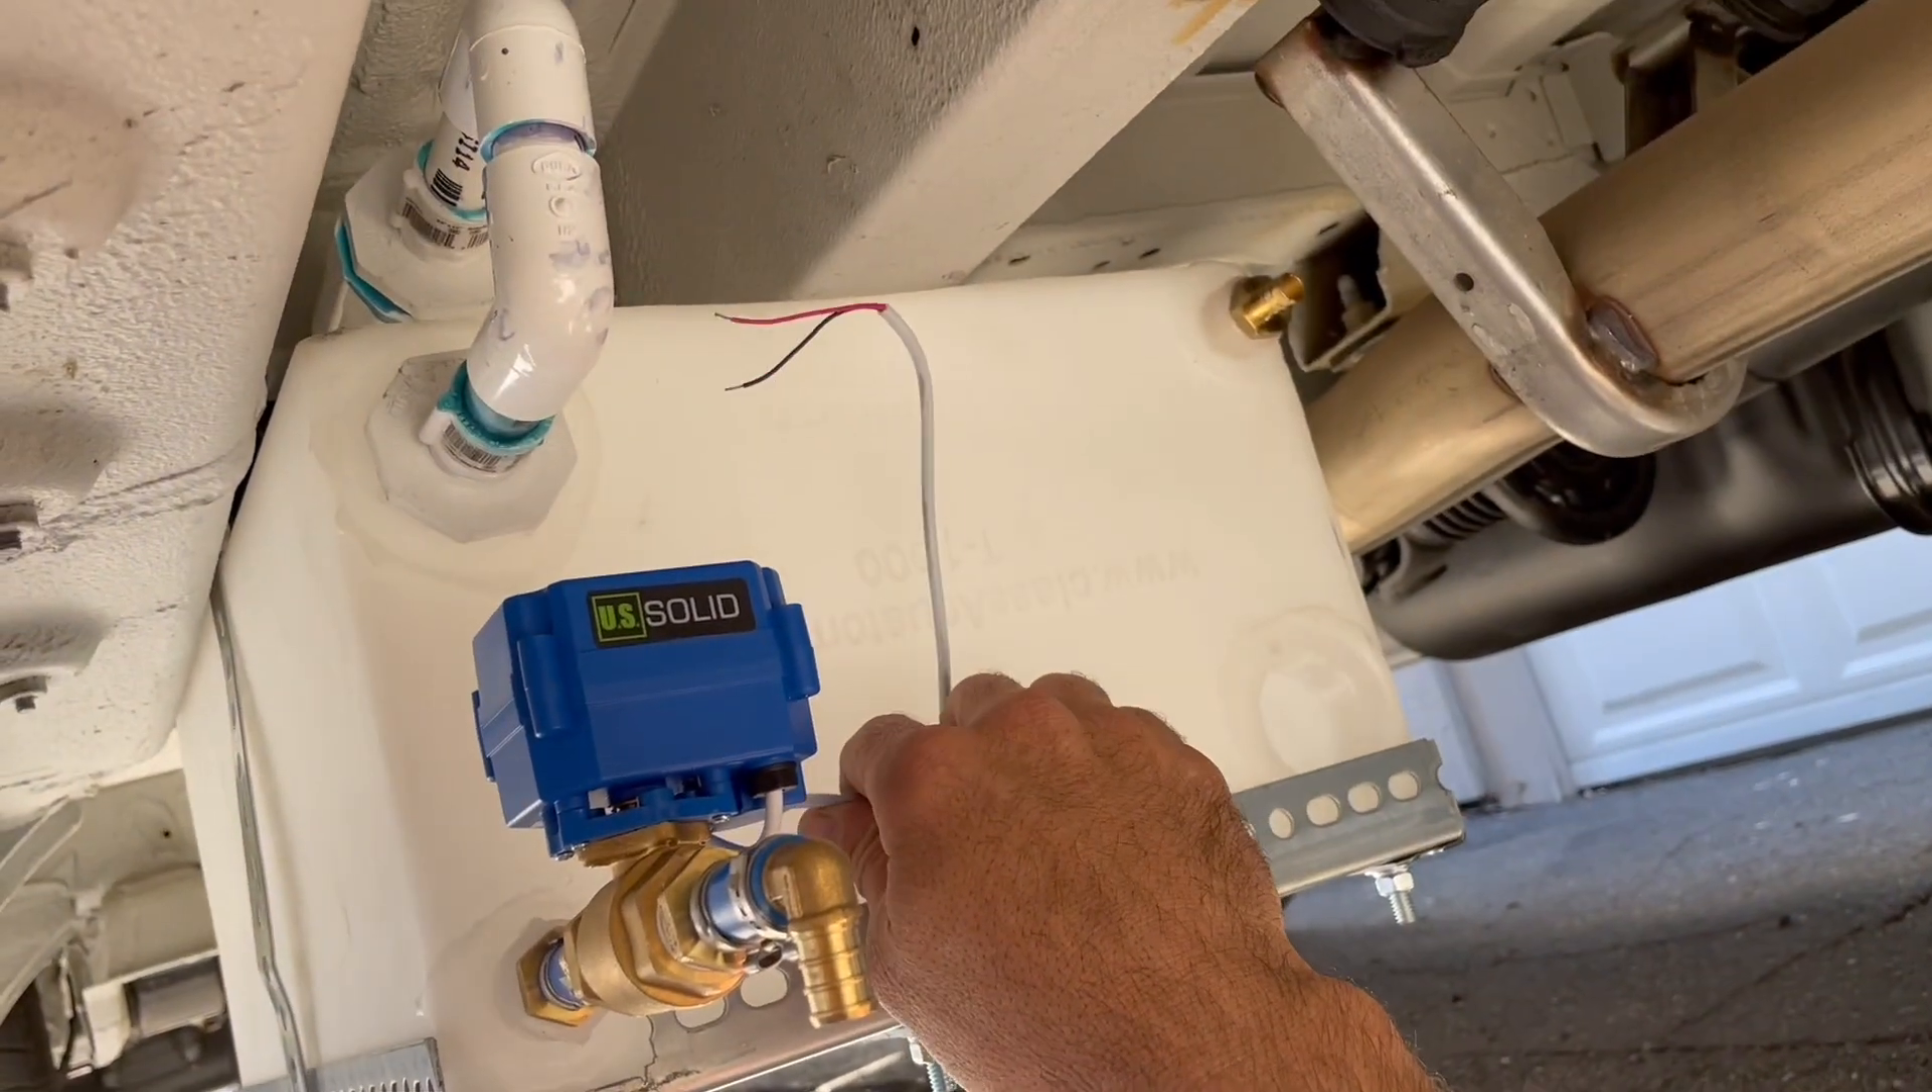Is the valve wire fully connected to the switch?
No.